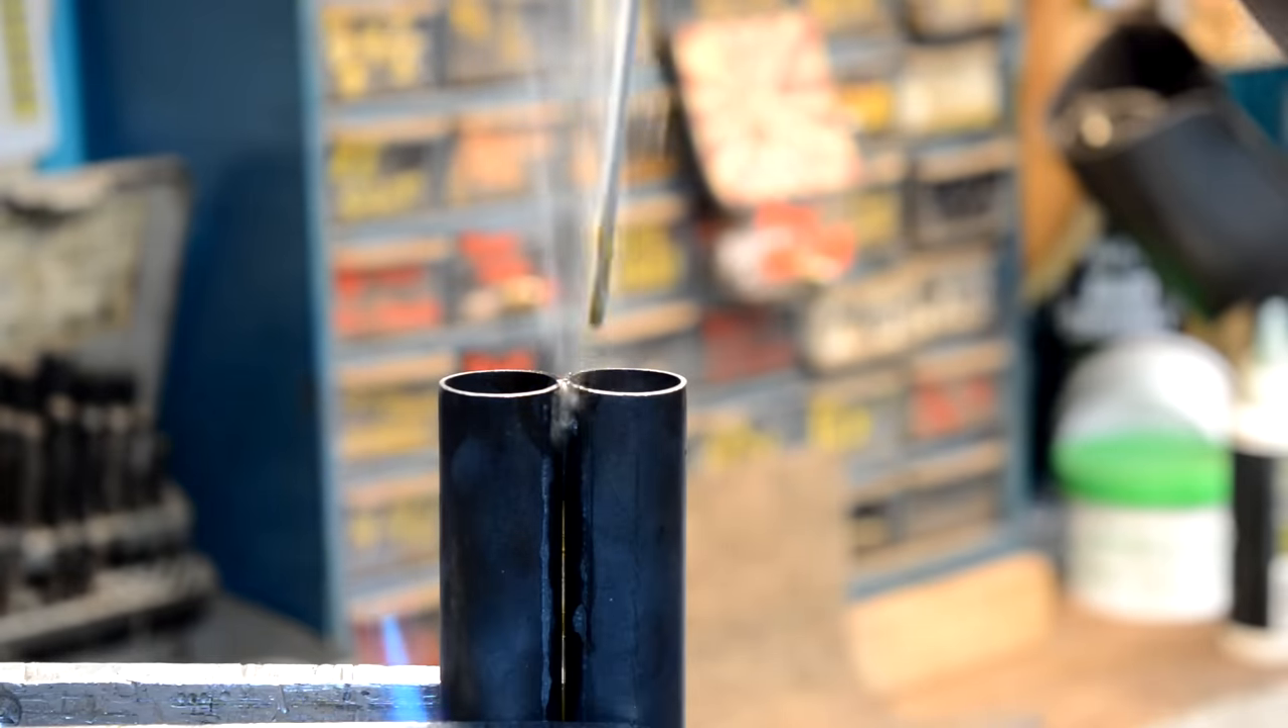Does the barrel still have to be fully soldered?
Yes.